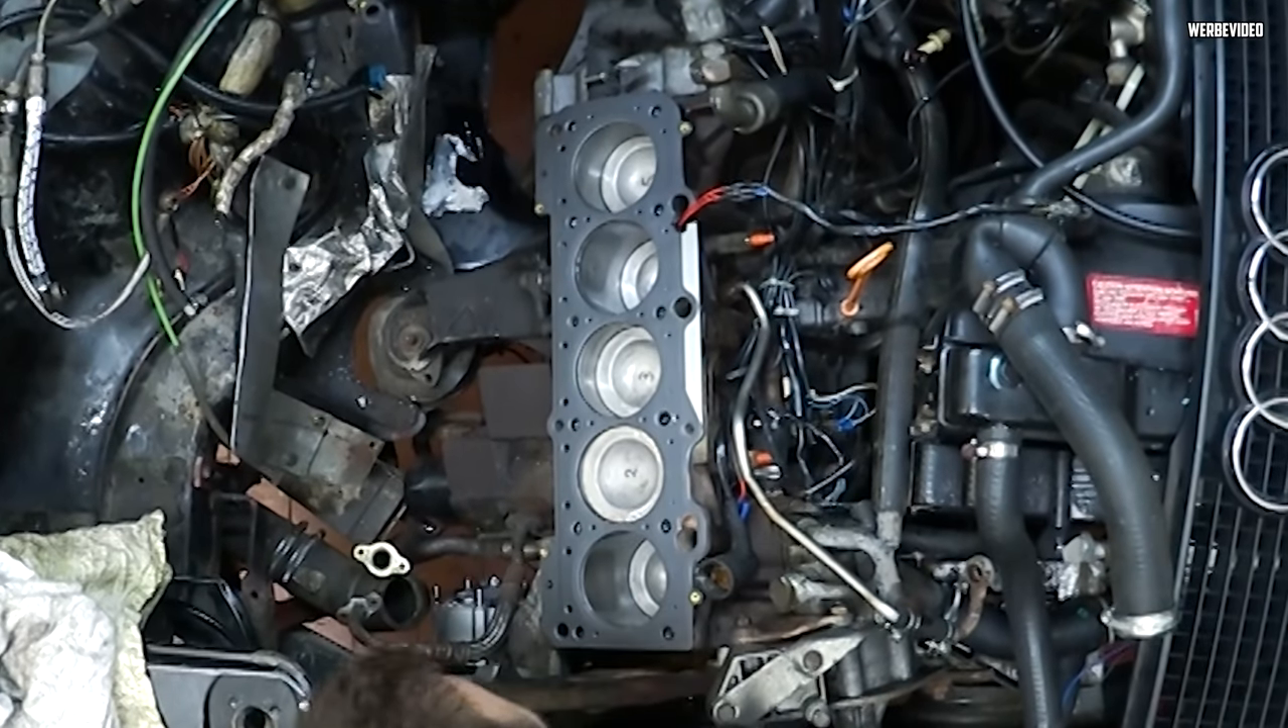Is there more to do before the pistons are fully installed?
No.